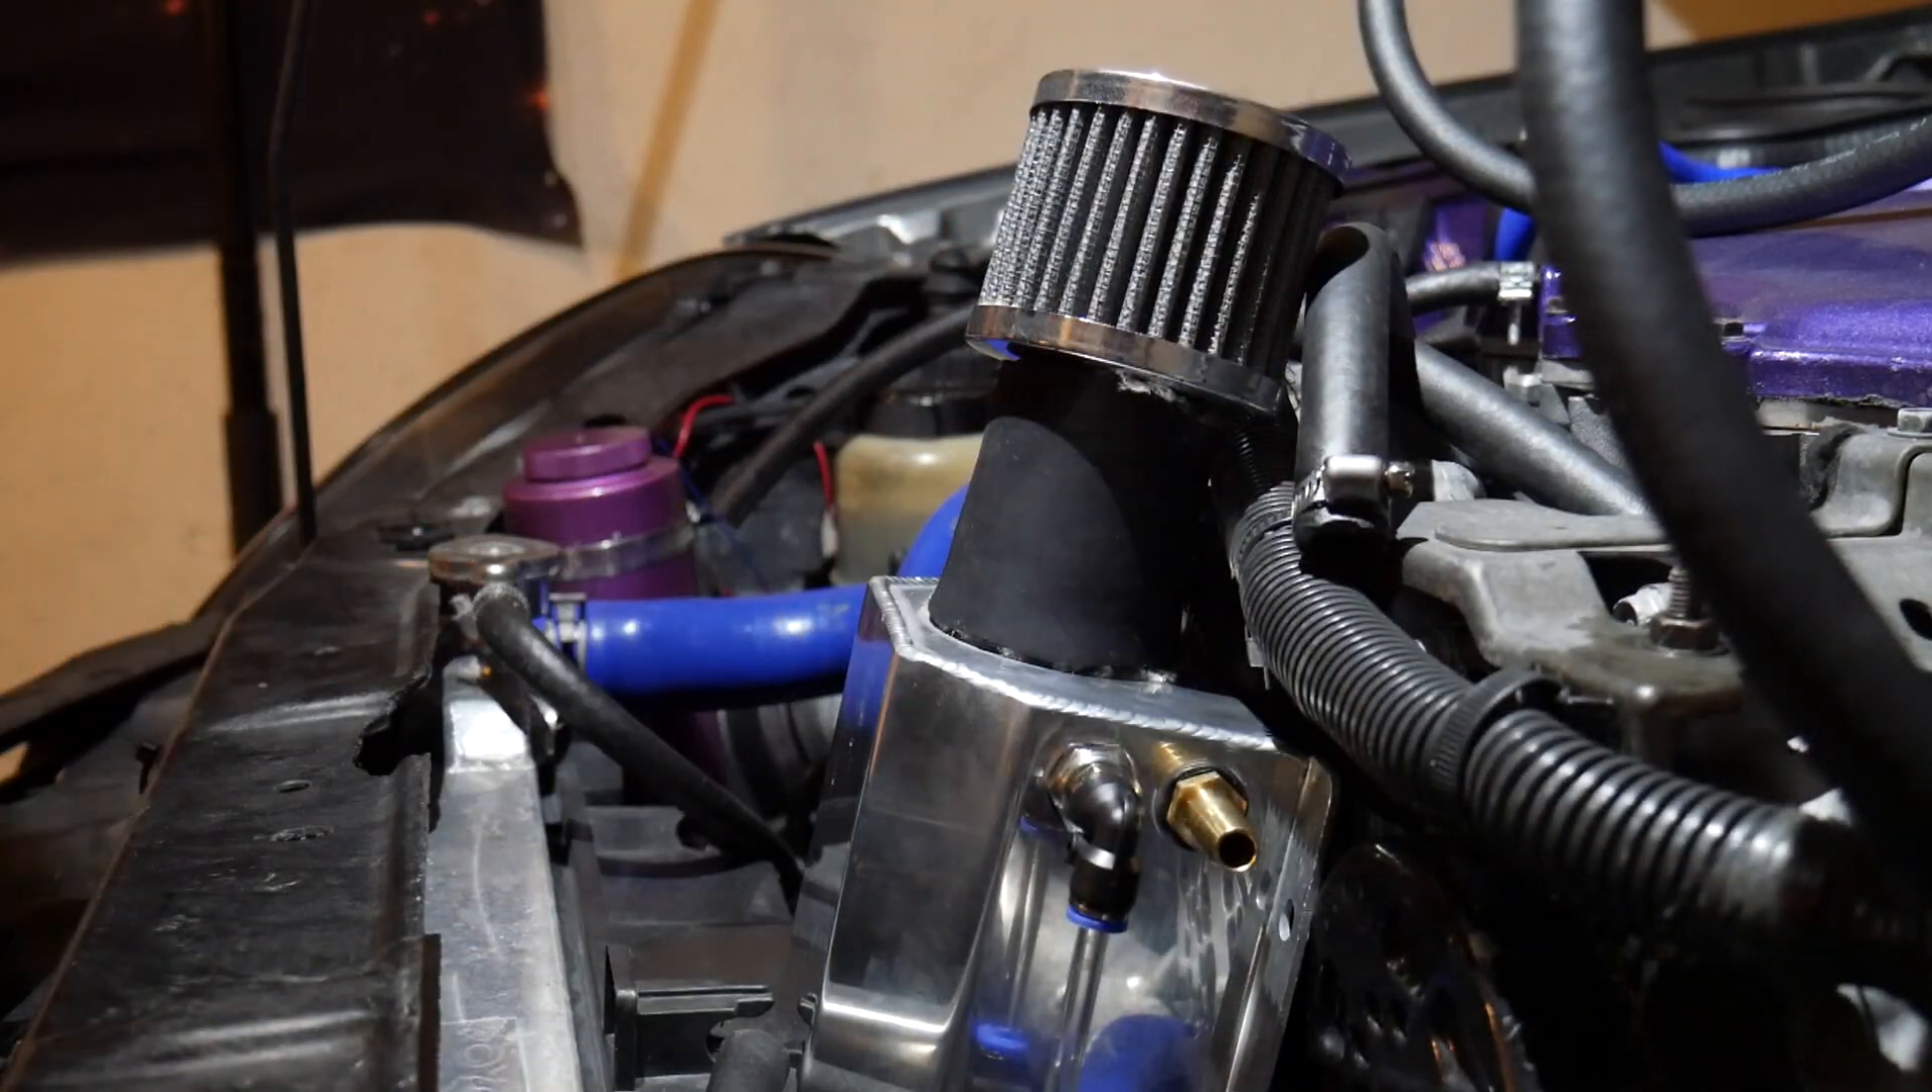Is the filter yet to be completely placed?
No.